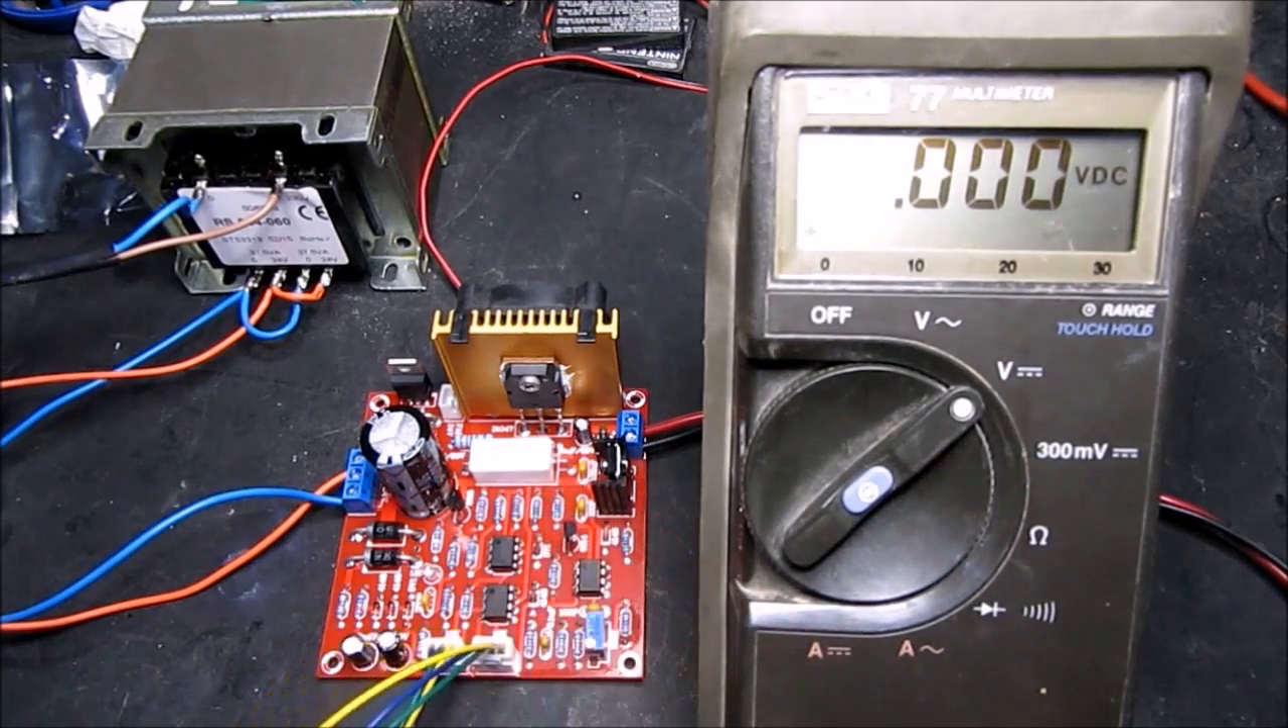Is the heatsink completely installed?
Yes.